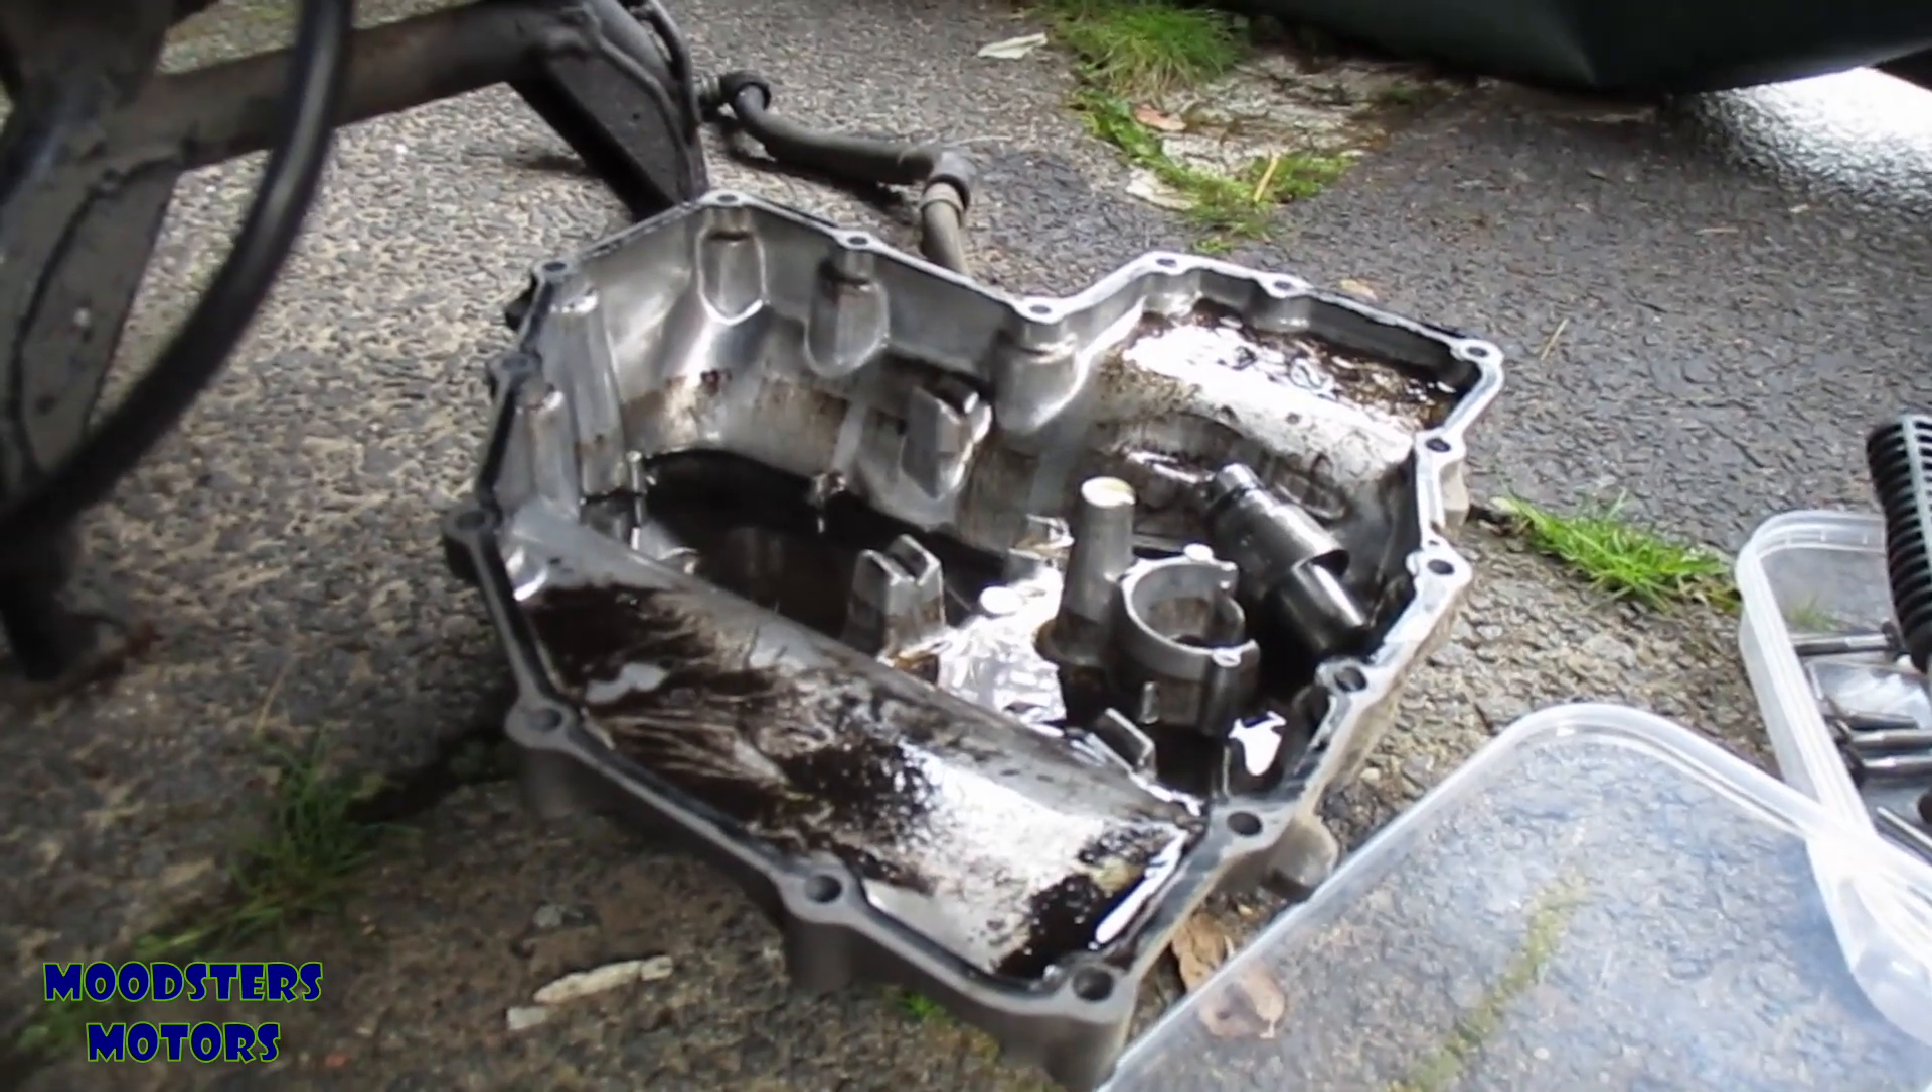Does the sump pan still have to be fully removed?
No.